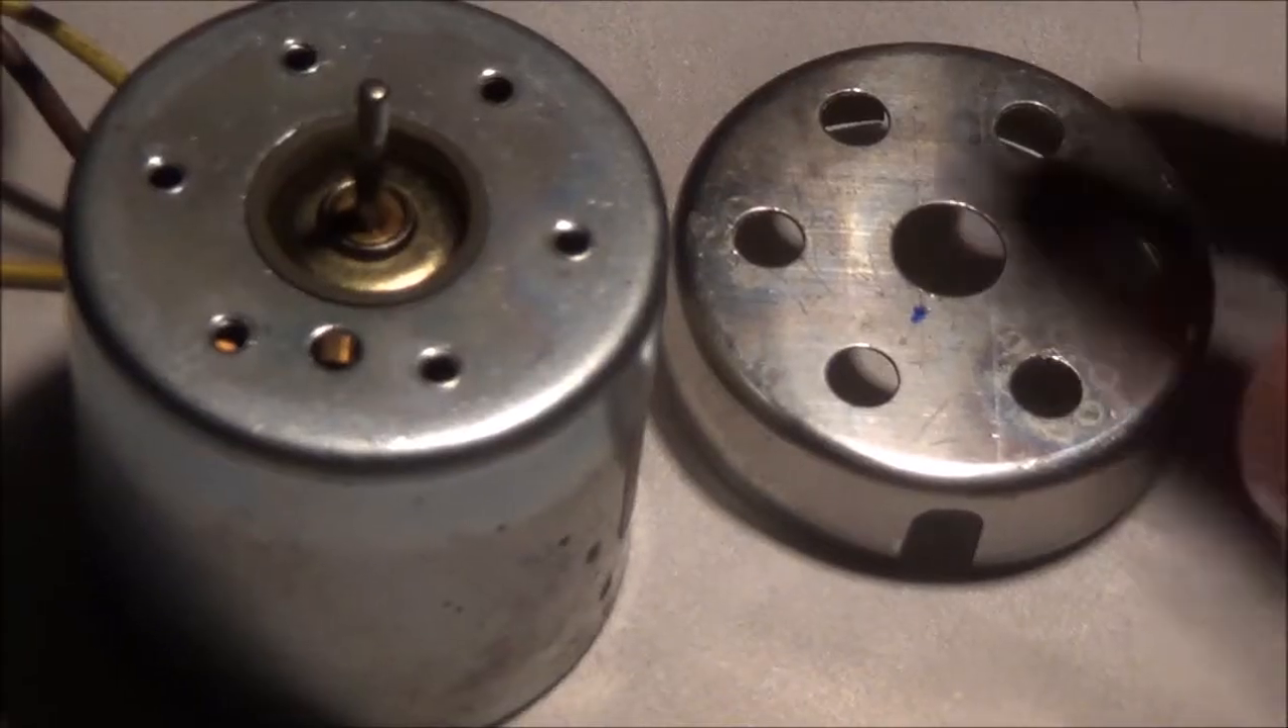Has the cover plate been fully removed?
Yes.